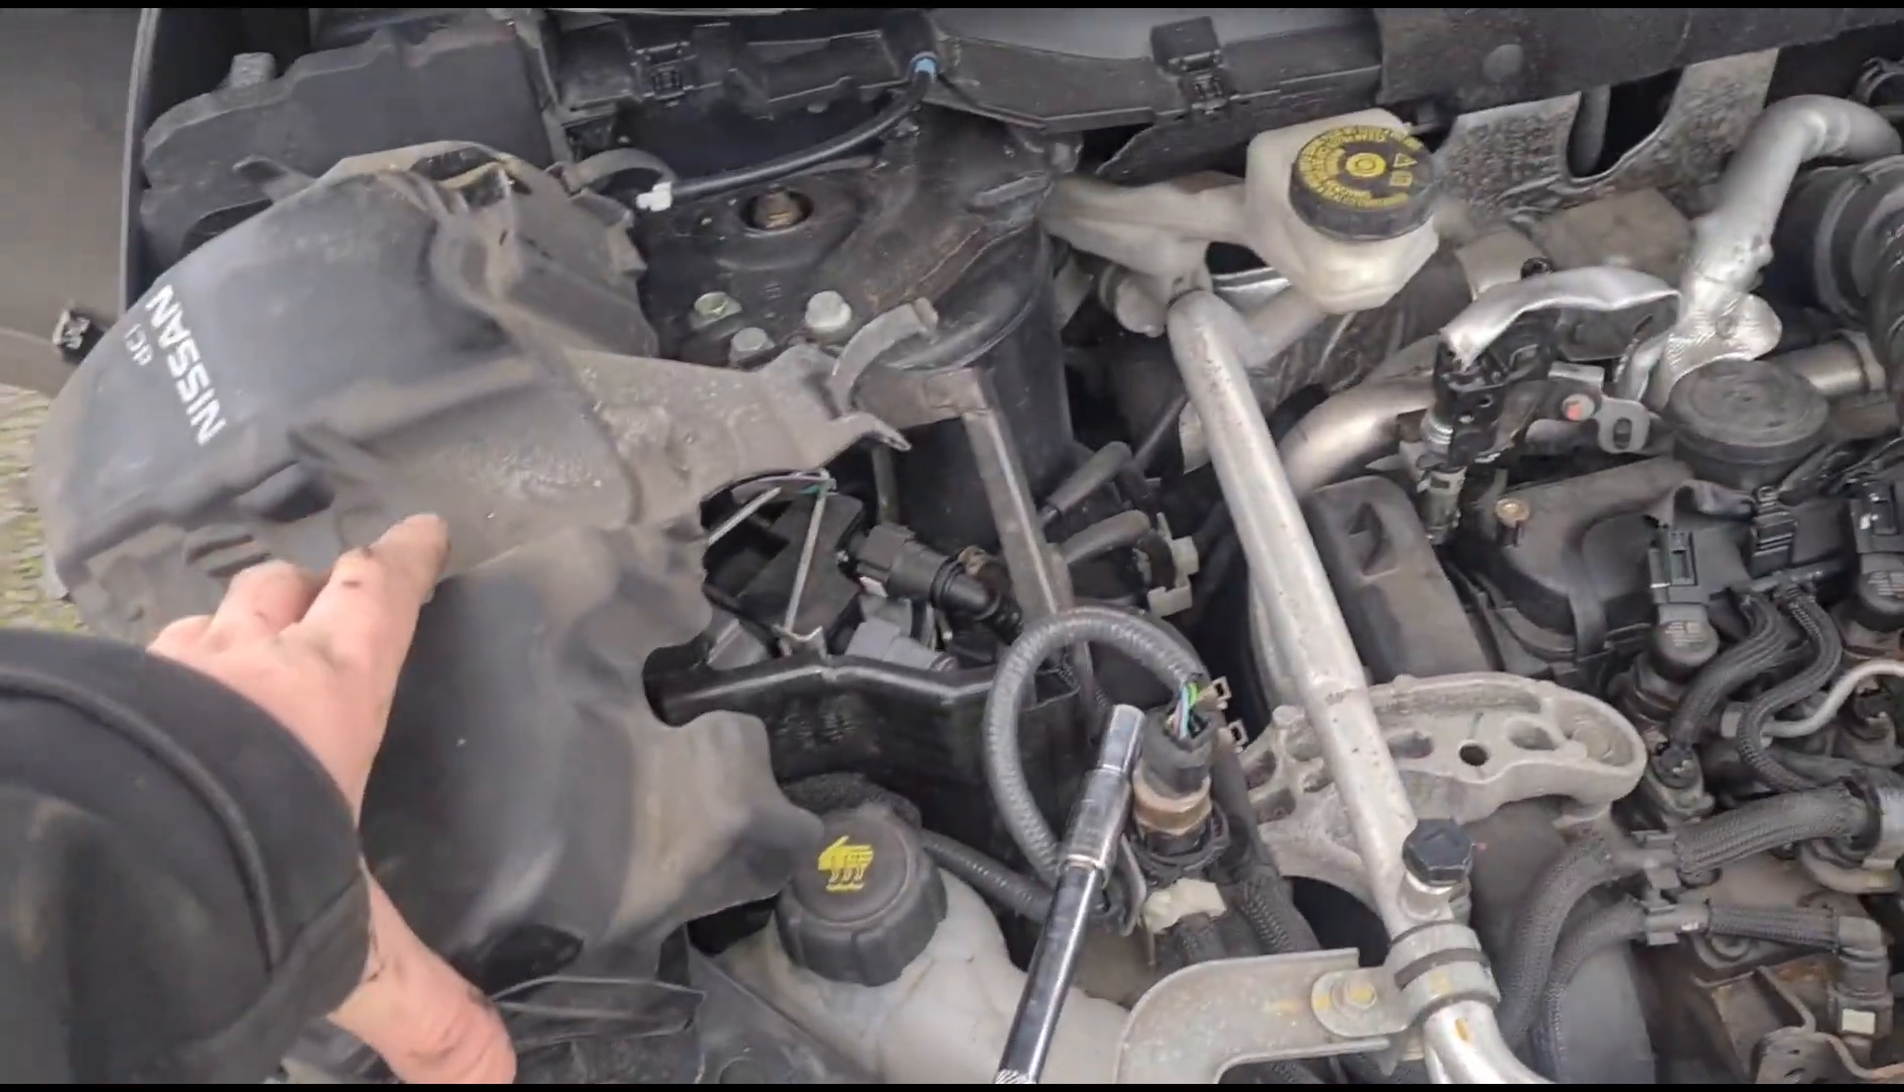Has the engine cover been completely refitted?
No.